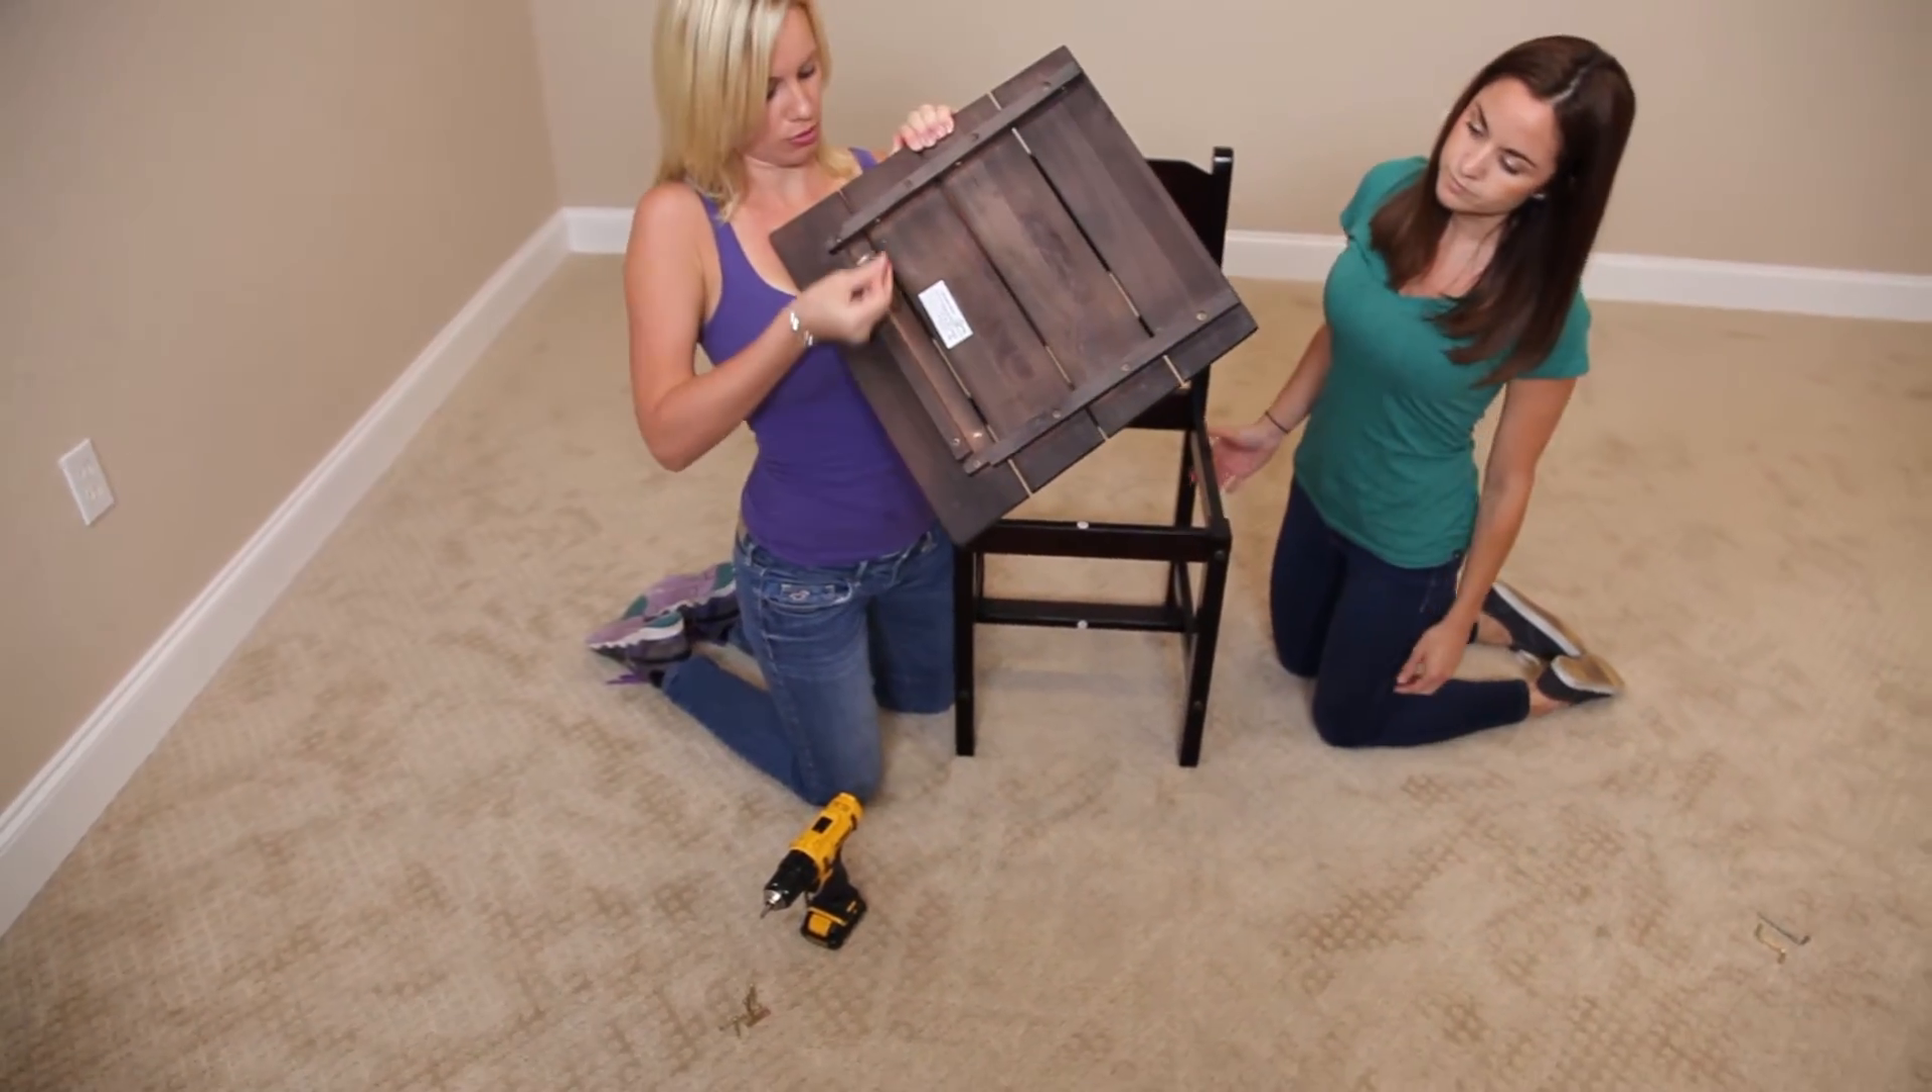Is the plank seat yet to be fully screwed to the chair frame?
Yes.